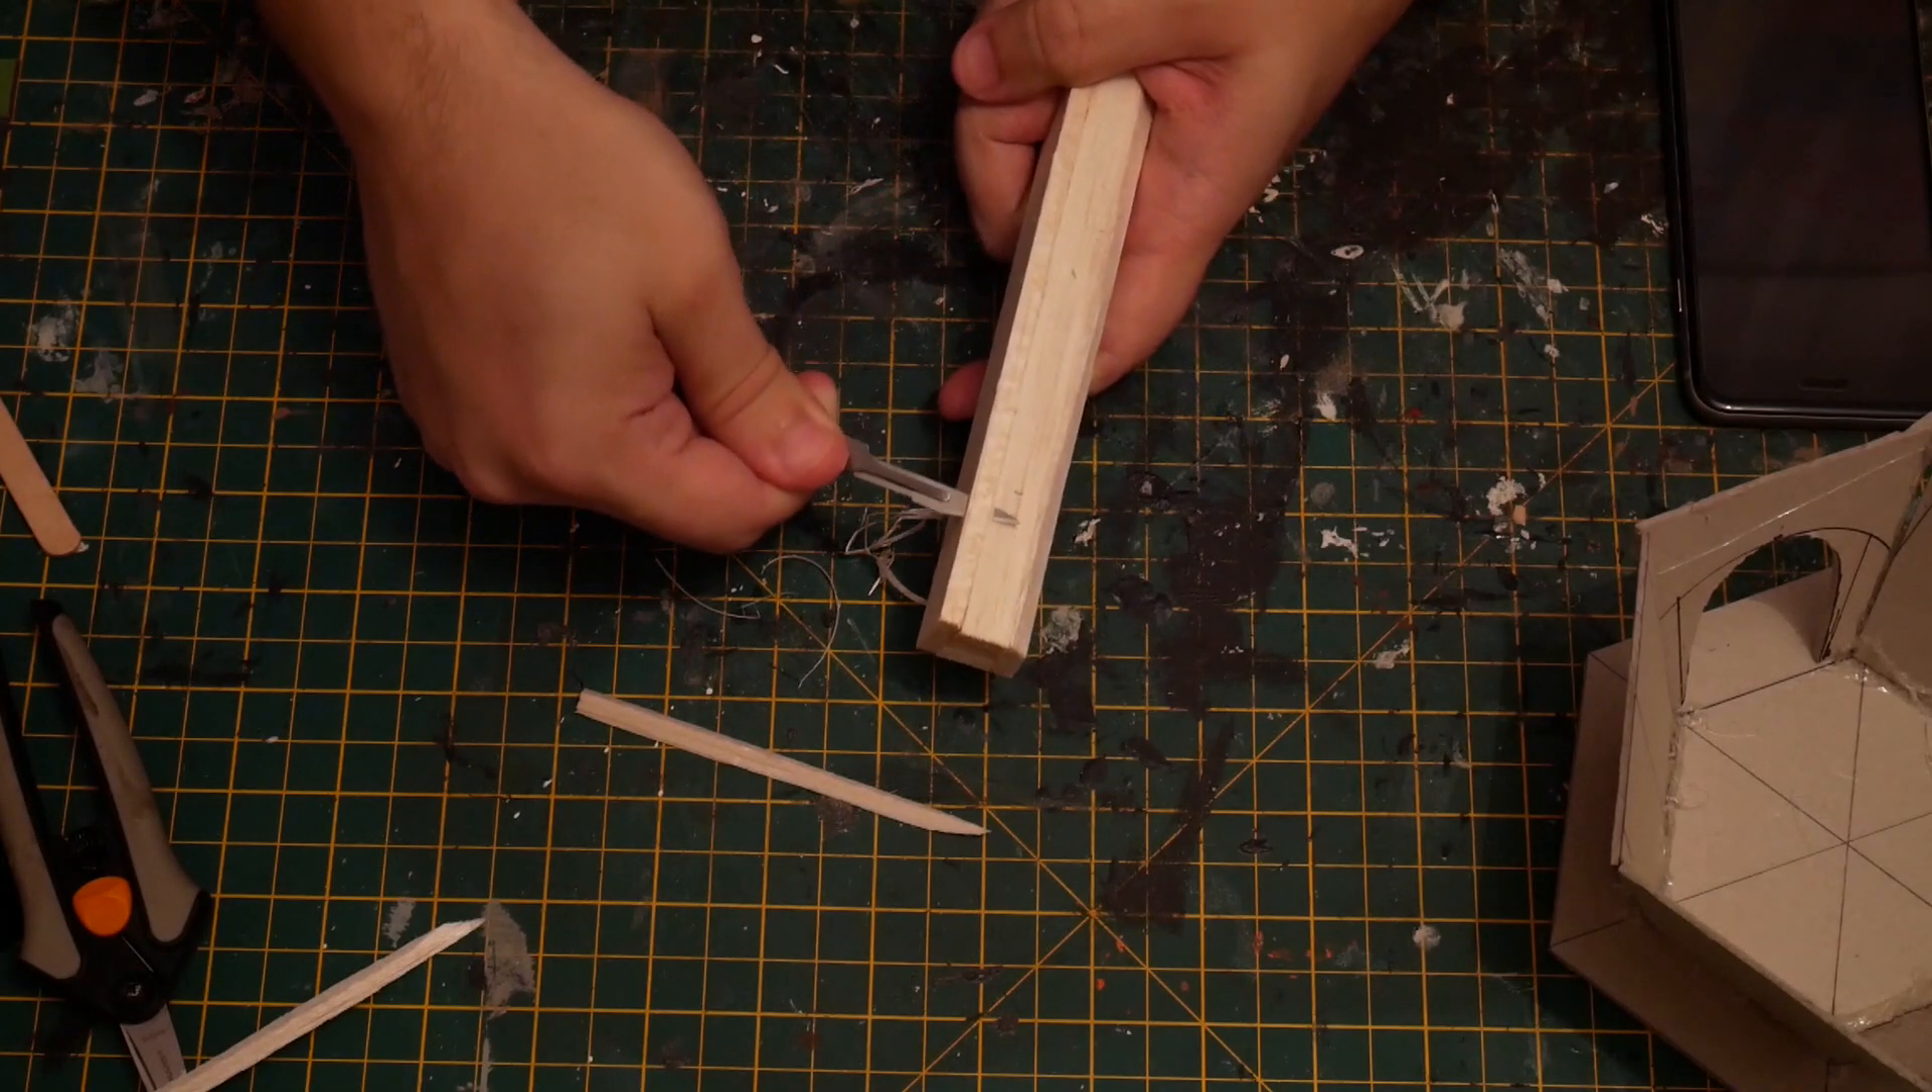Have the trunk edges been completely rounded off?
No.